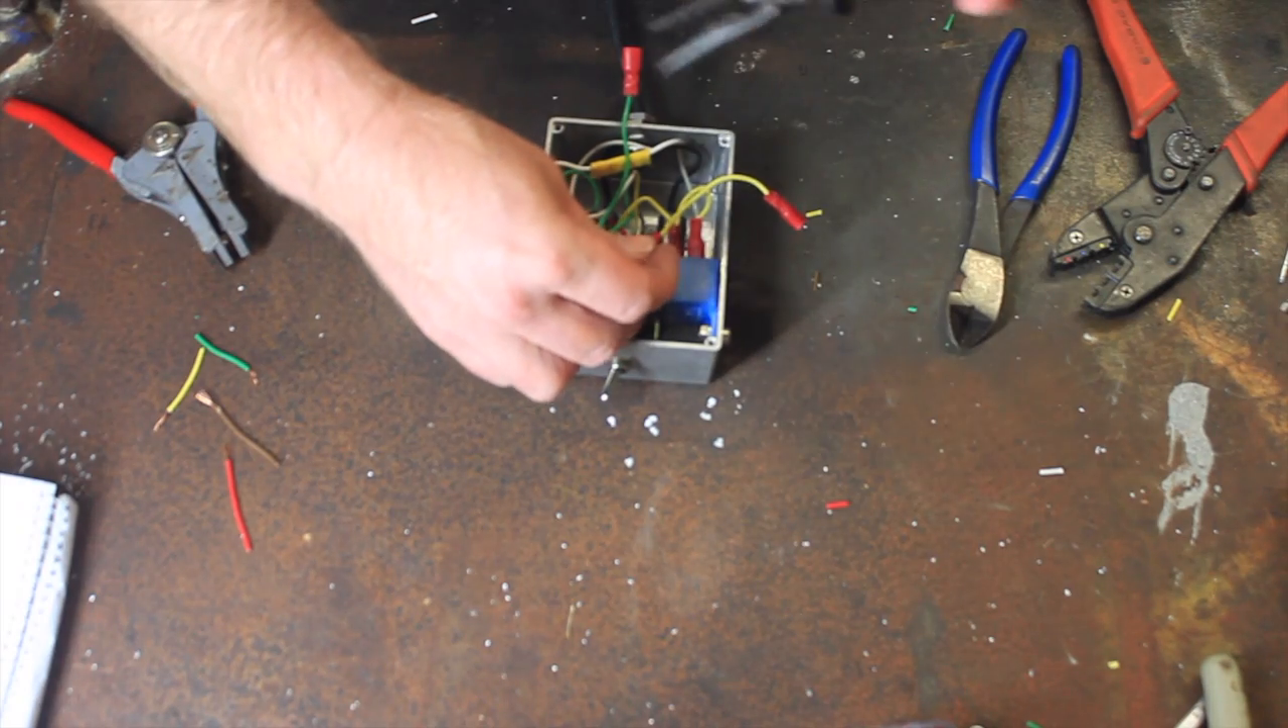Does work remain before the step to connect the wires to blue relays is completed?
Yes.